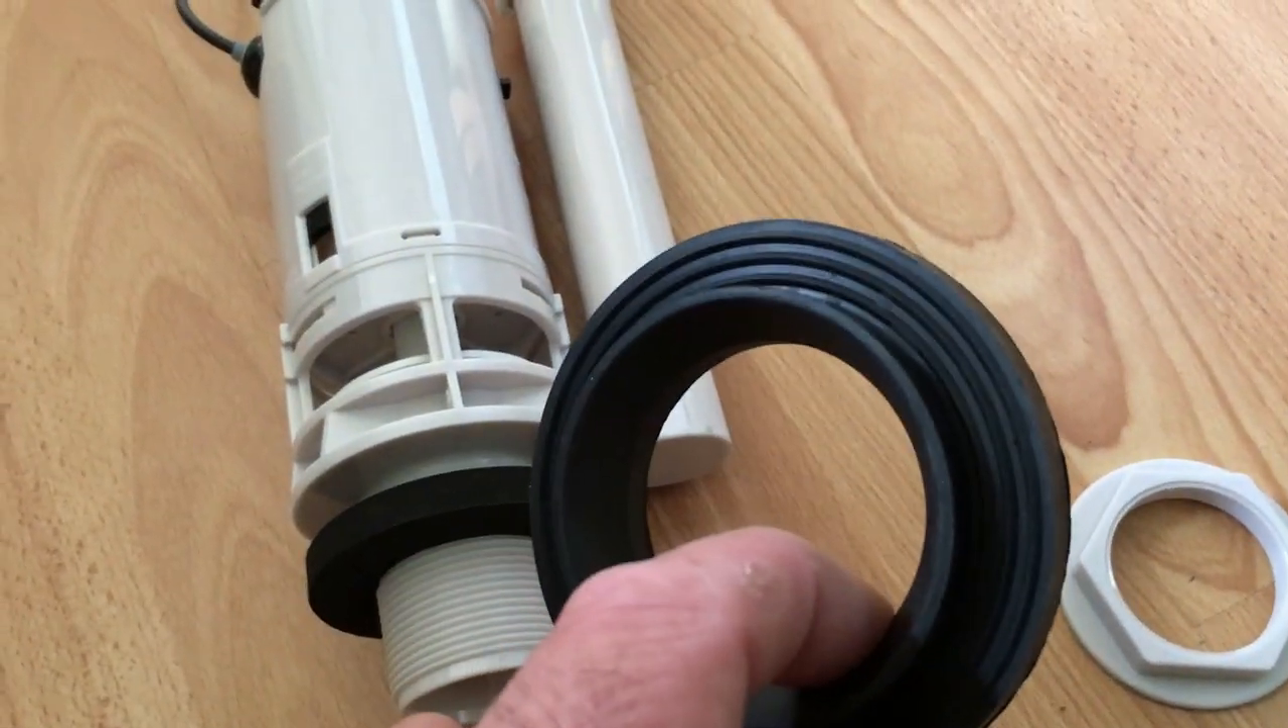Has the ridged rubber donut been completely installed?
No.